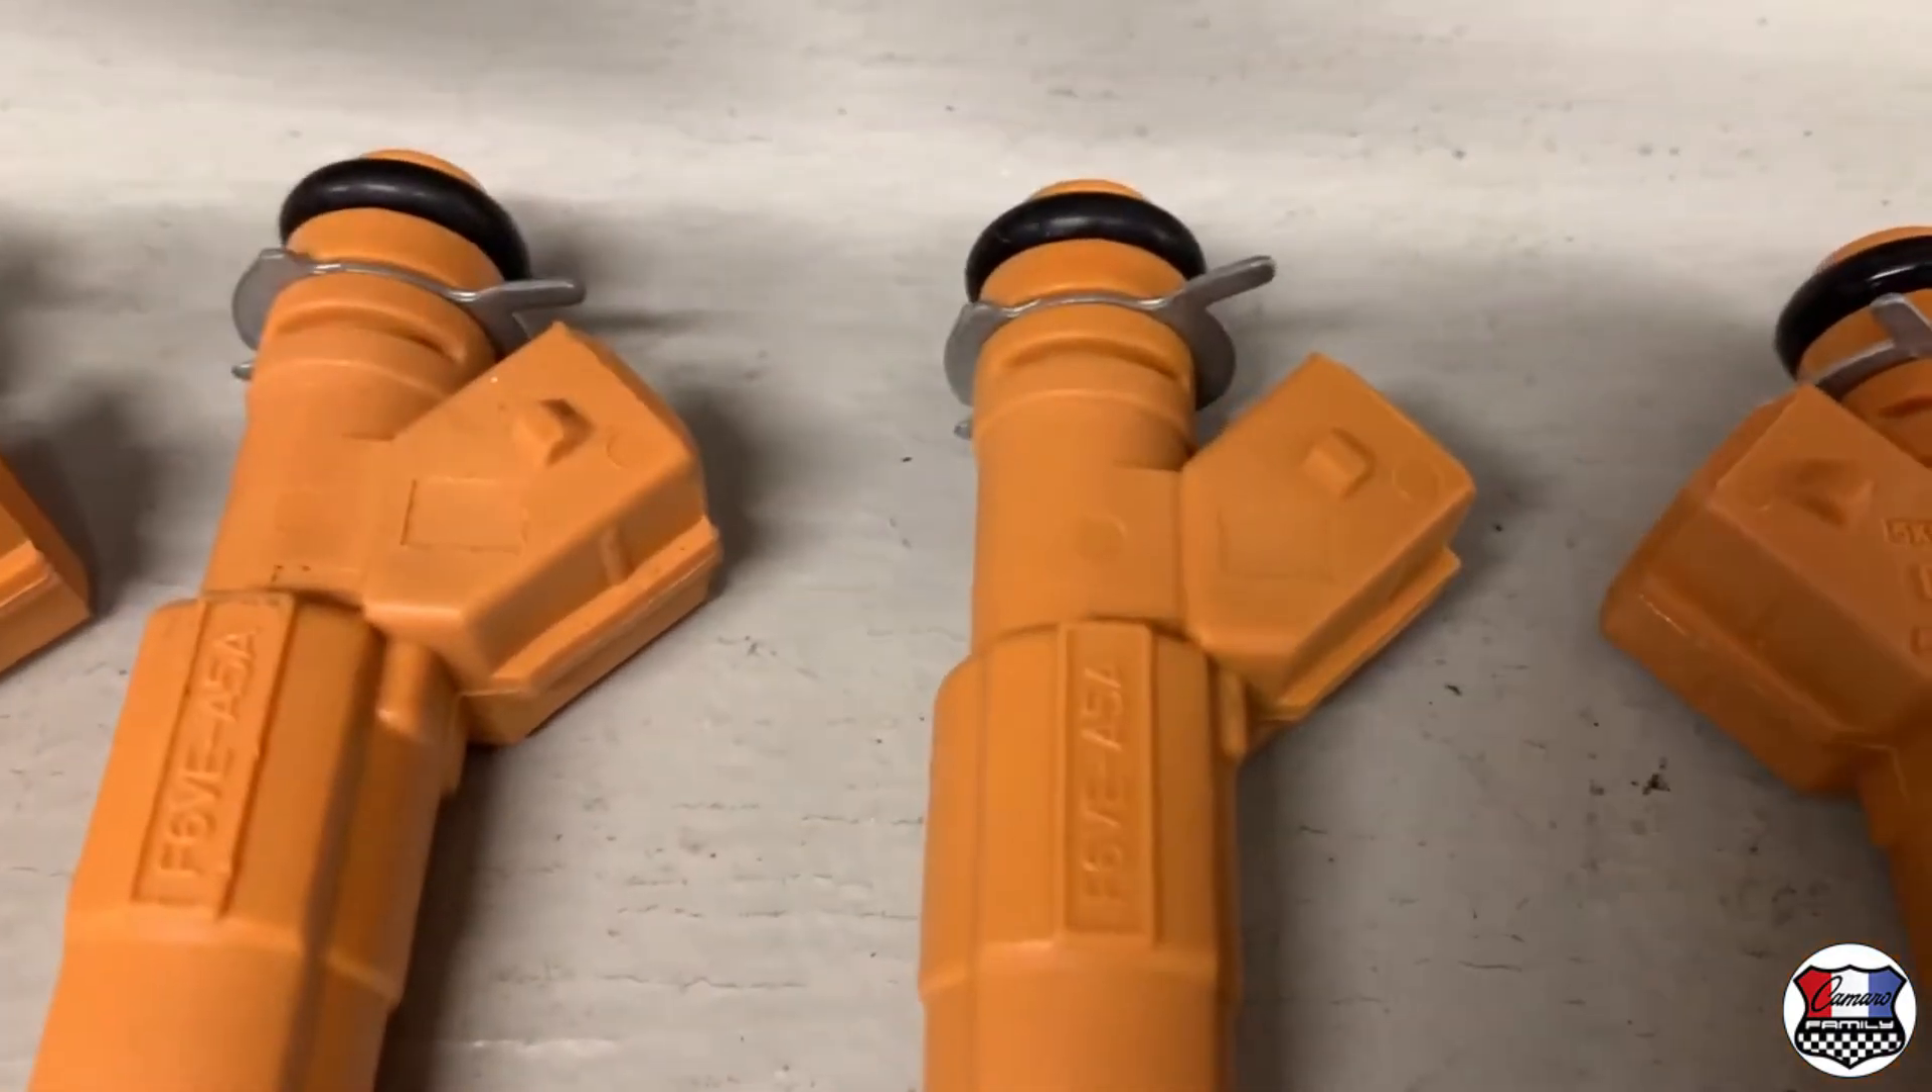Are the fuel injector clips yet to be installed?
No.